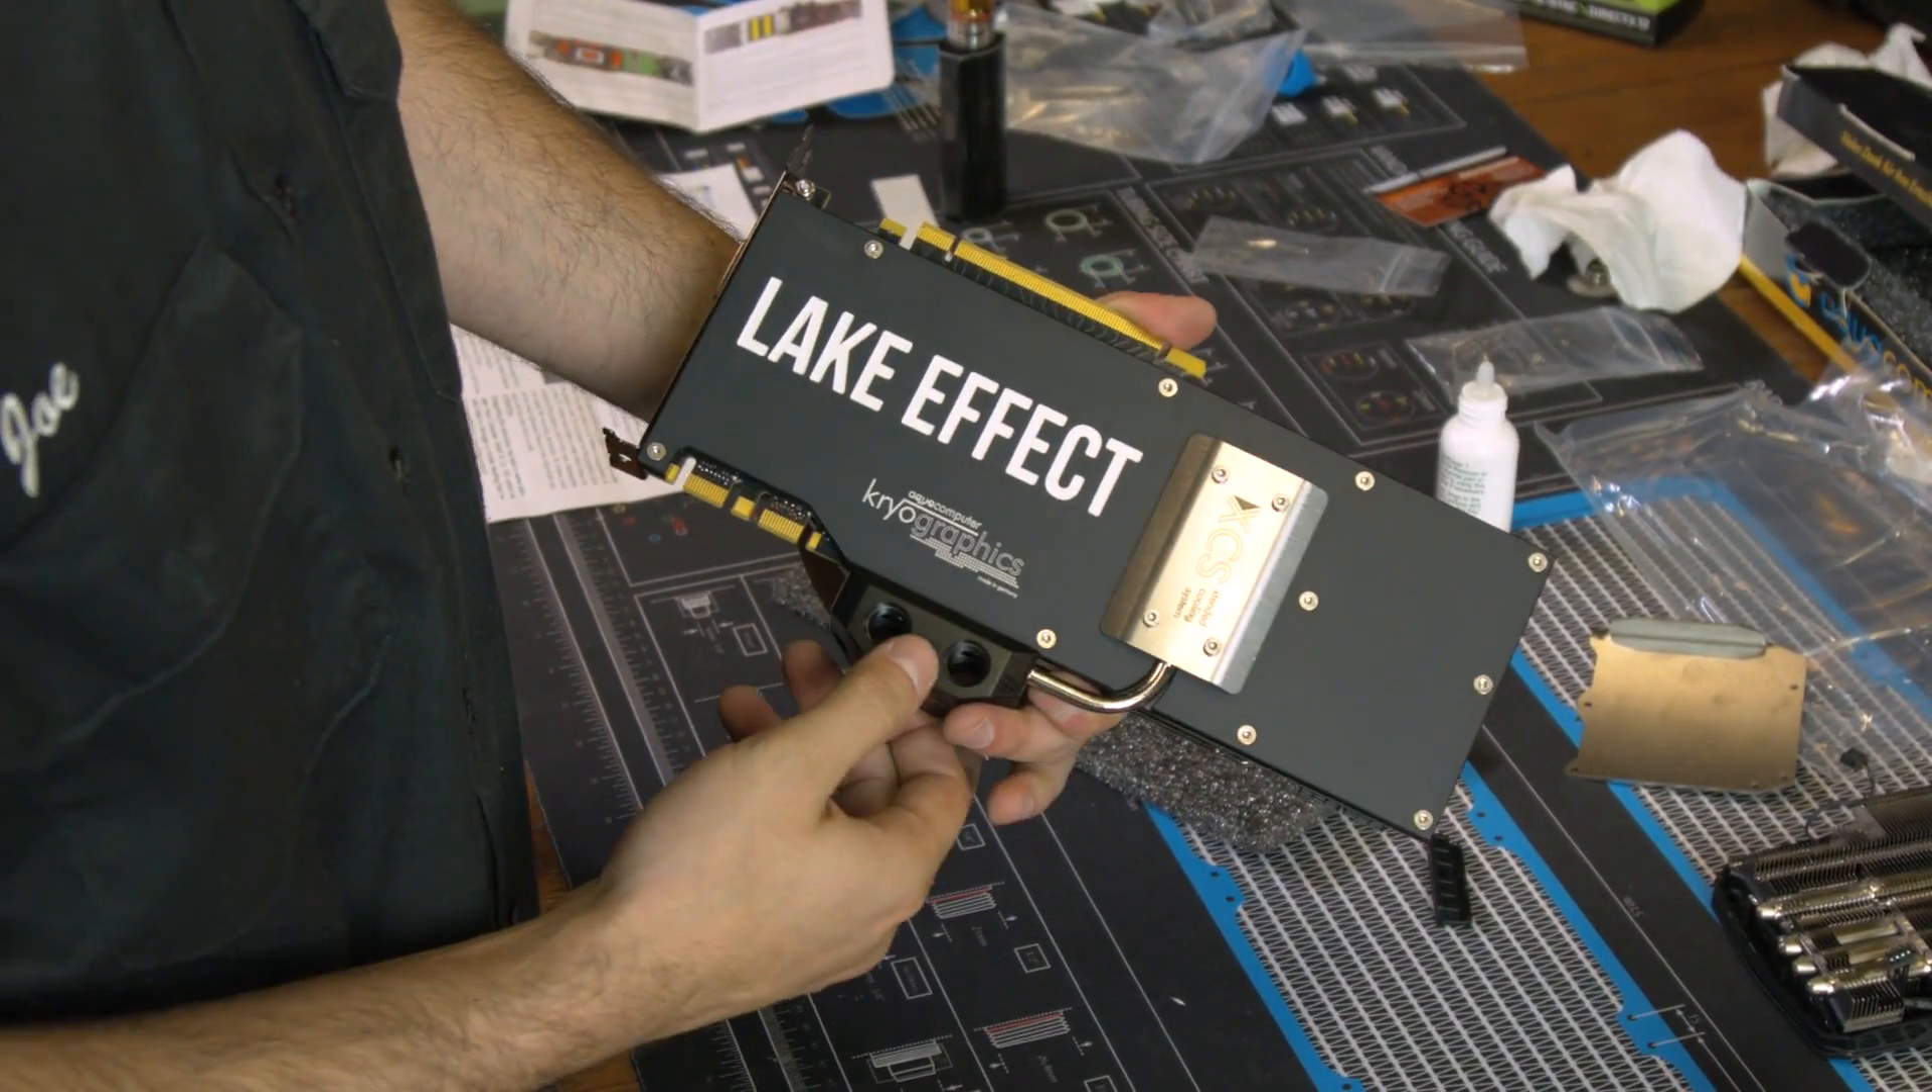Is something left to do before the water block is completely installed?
No.